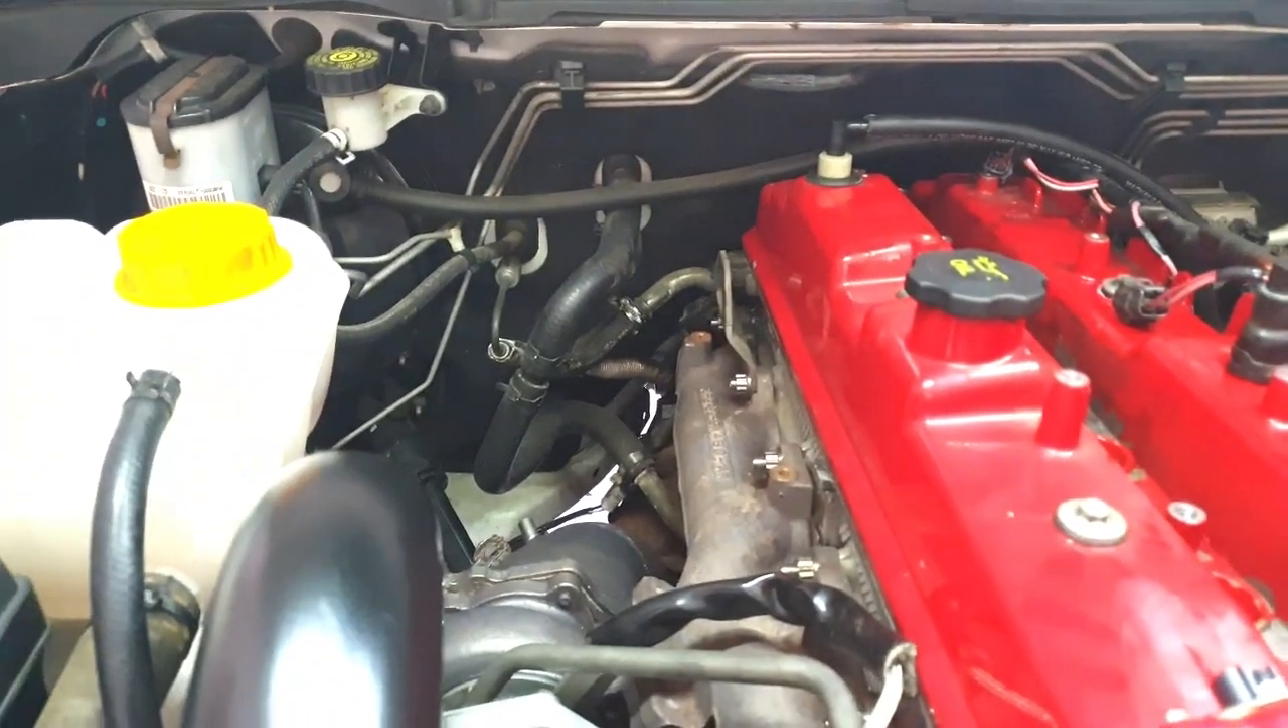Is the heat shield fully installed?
No.